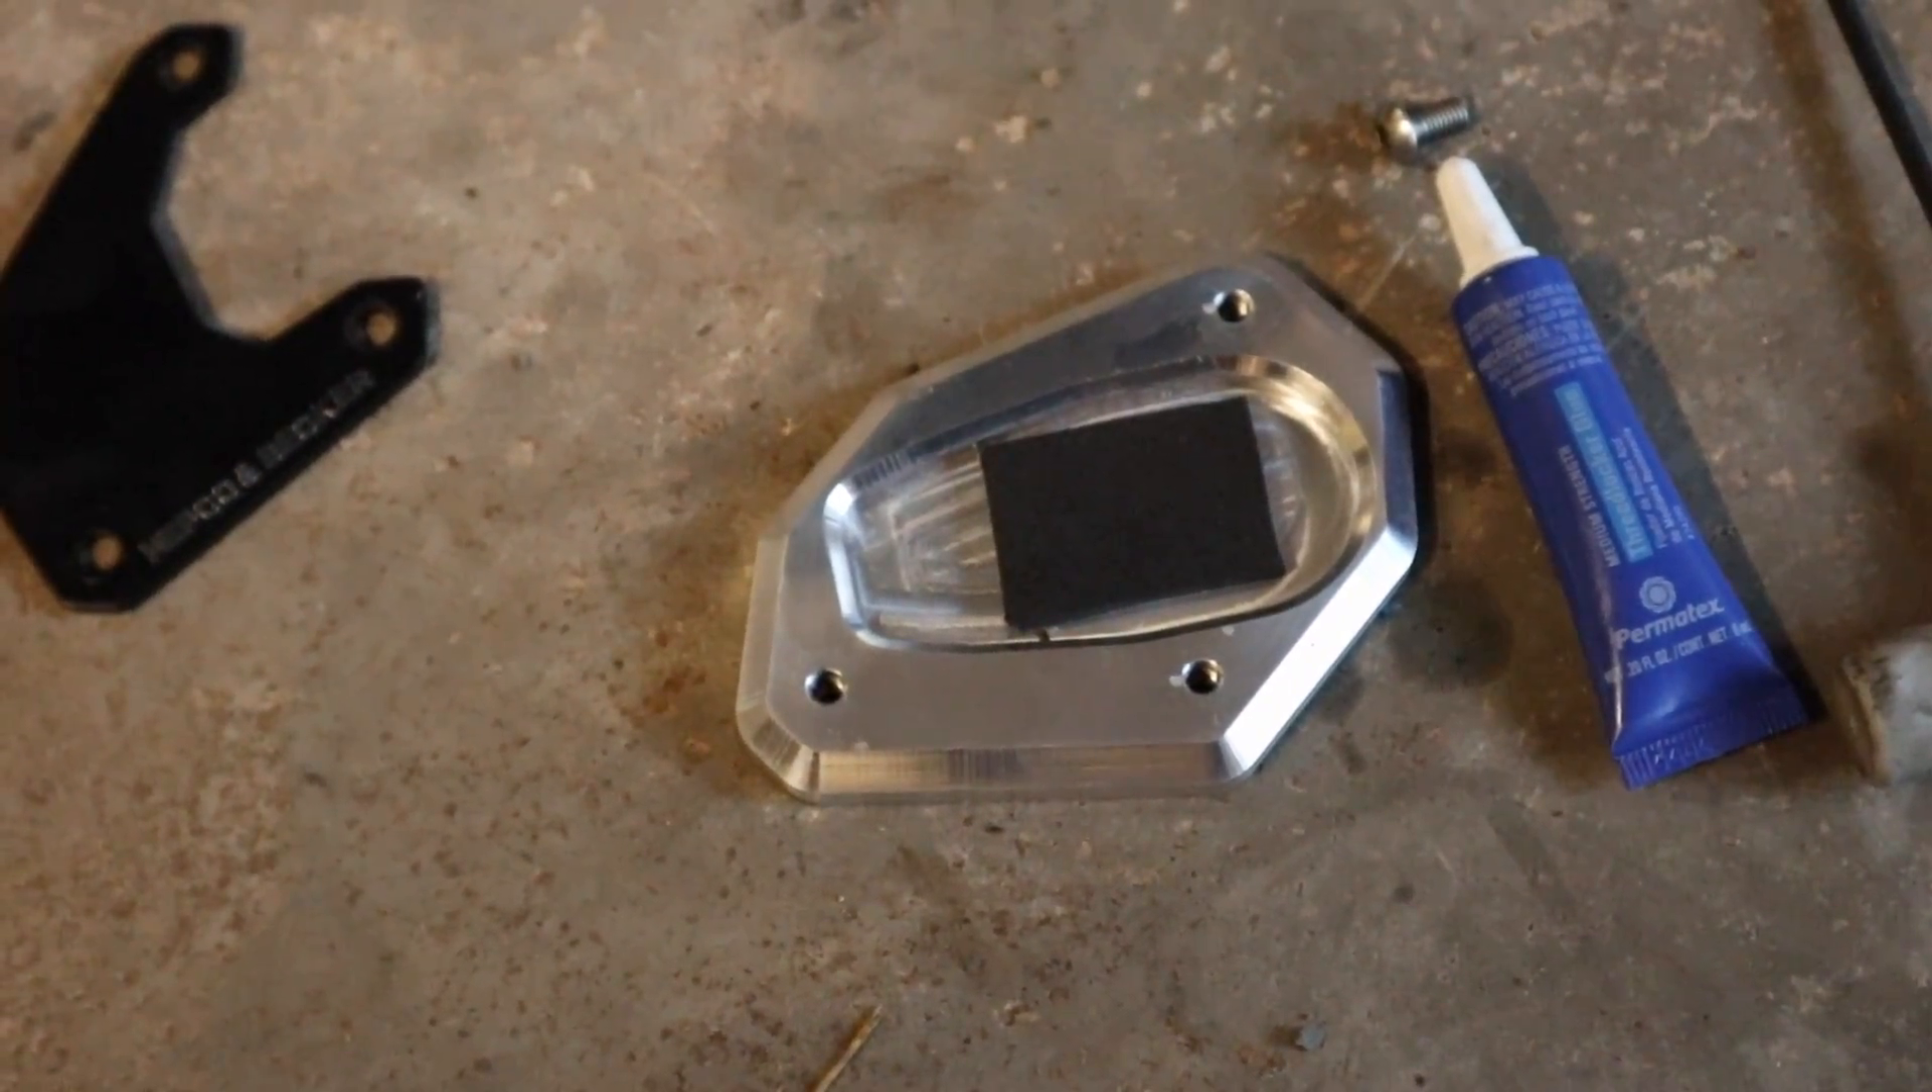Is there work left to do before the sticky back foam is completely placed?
No.